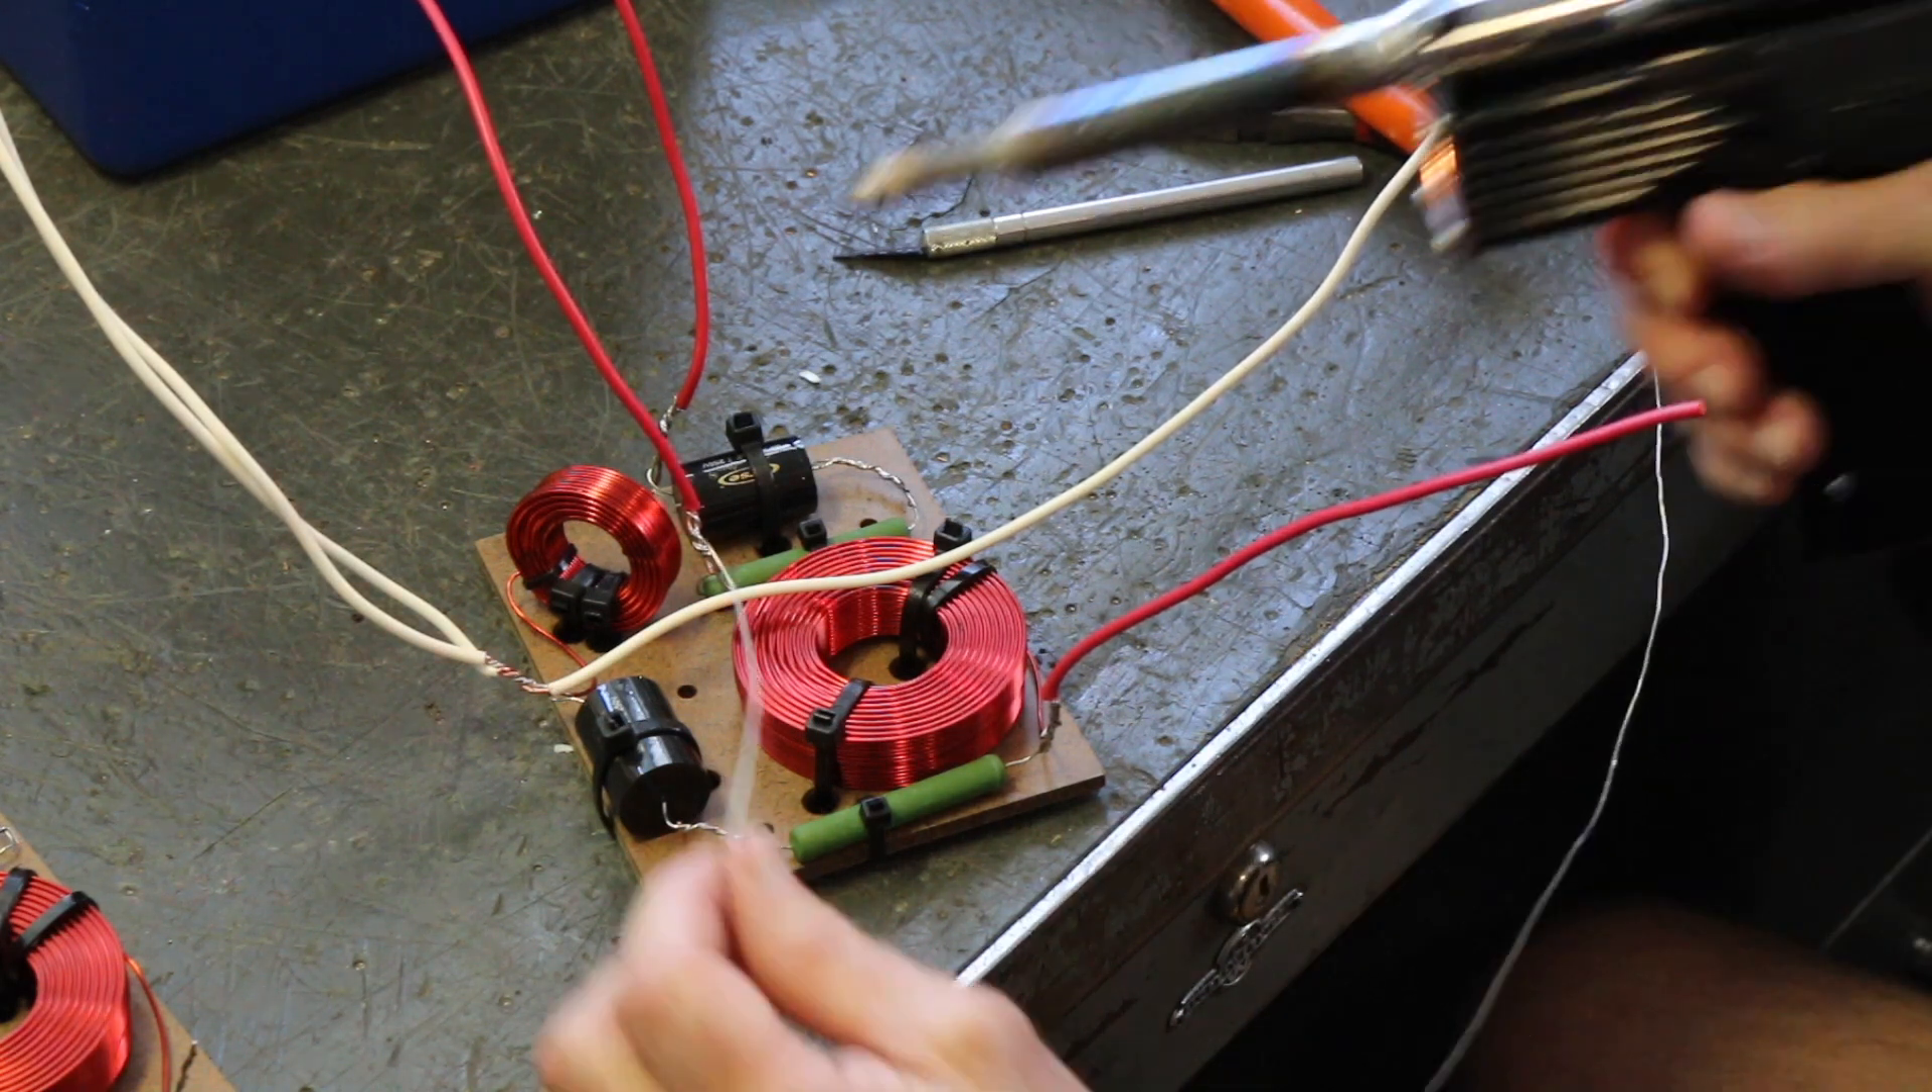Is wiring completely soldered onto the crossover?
No.